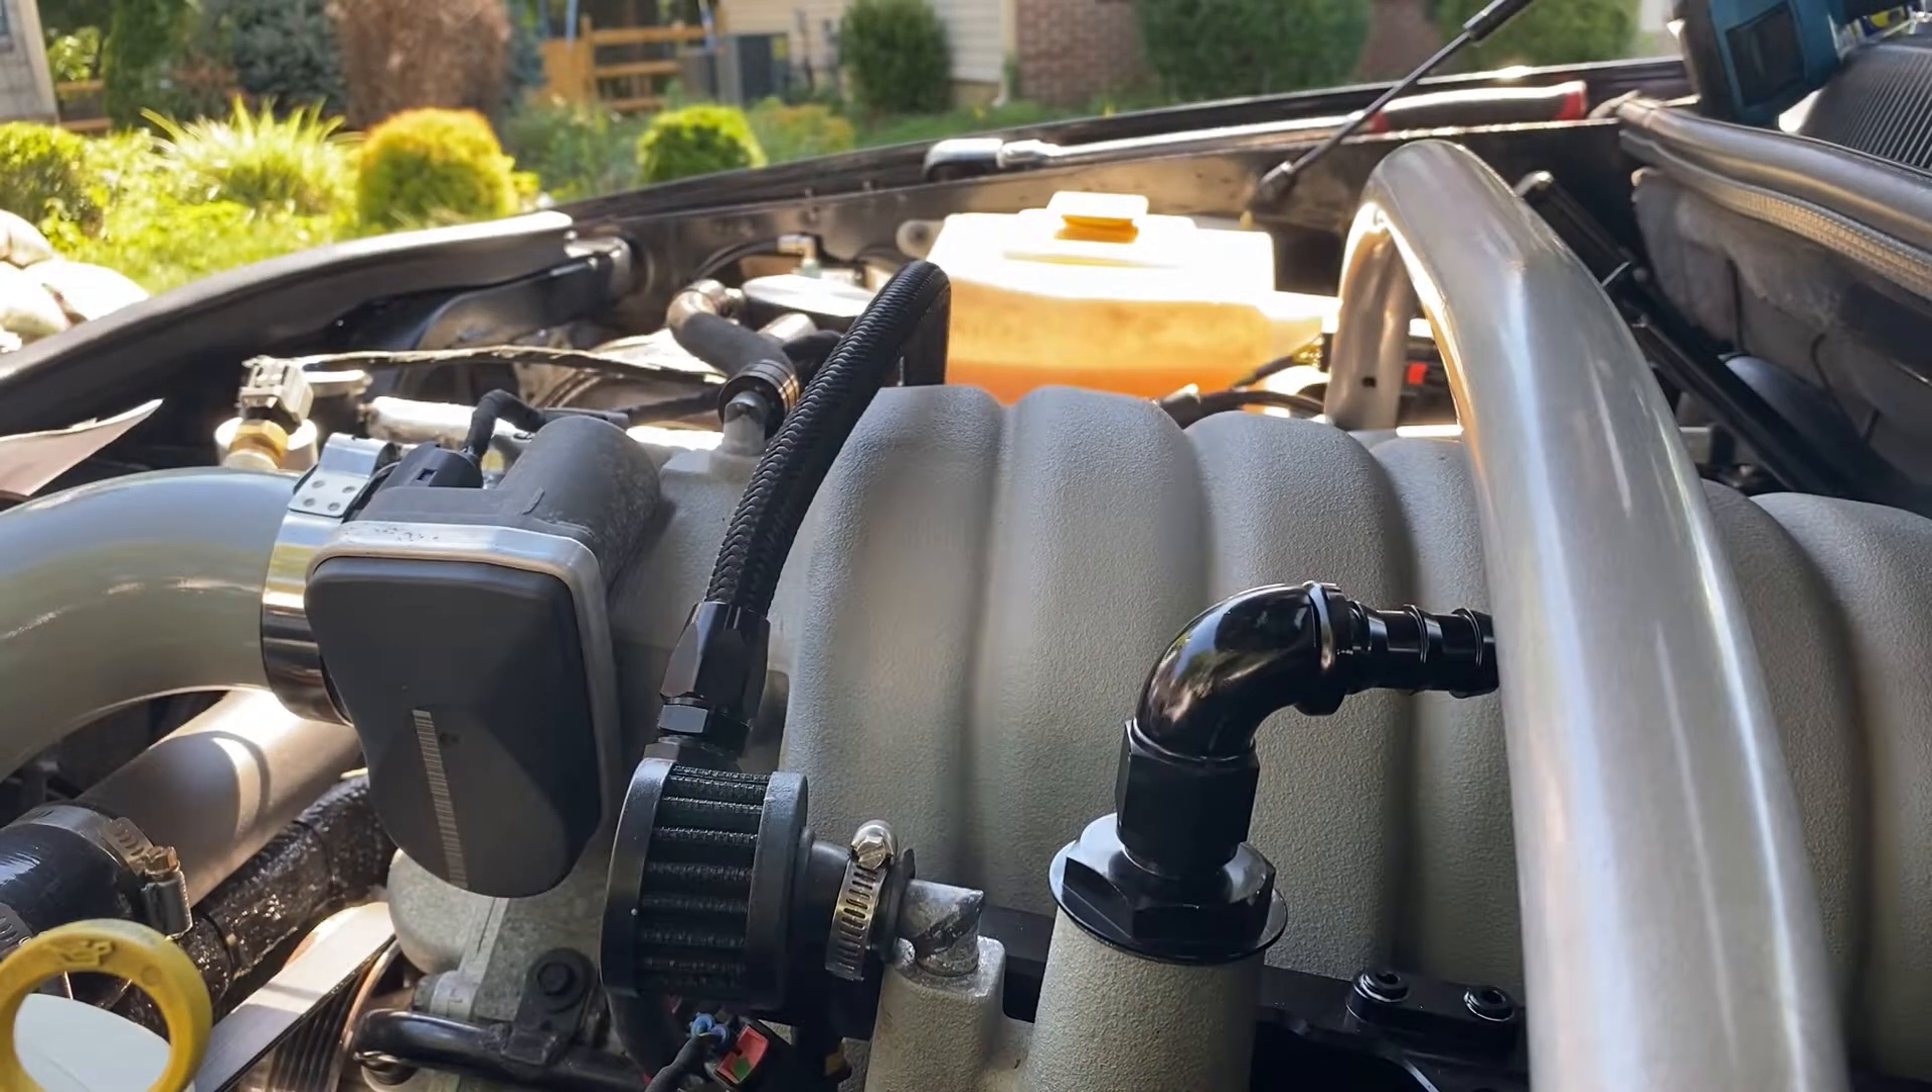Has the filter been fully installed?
Yes.